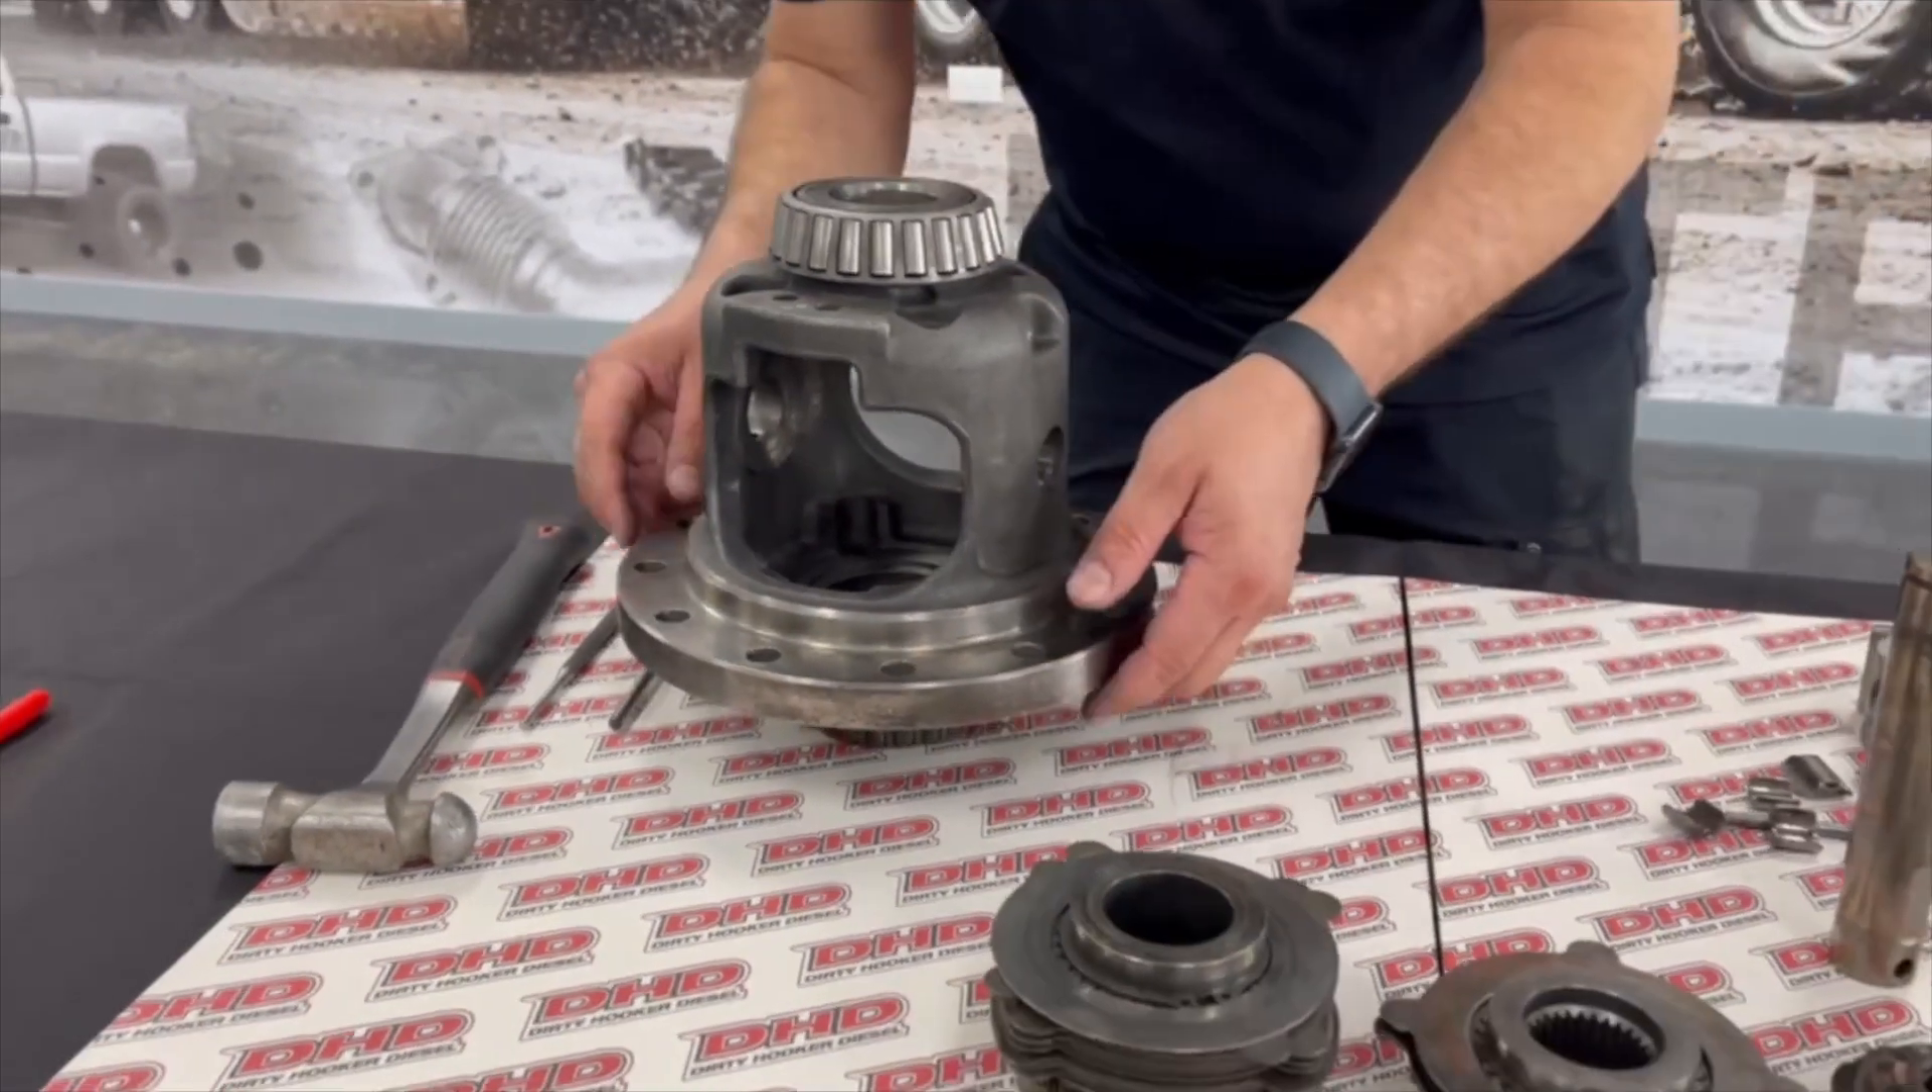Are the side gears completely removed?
Yes.